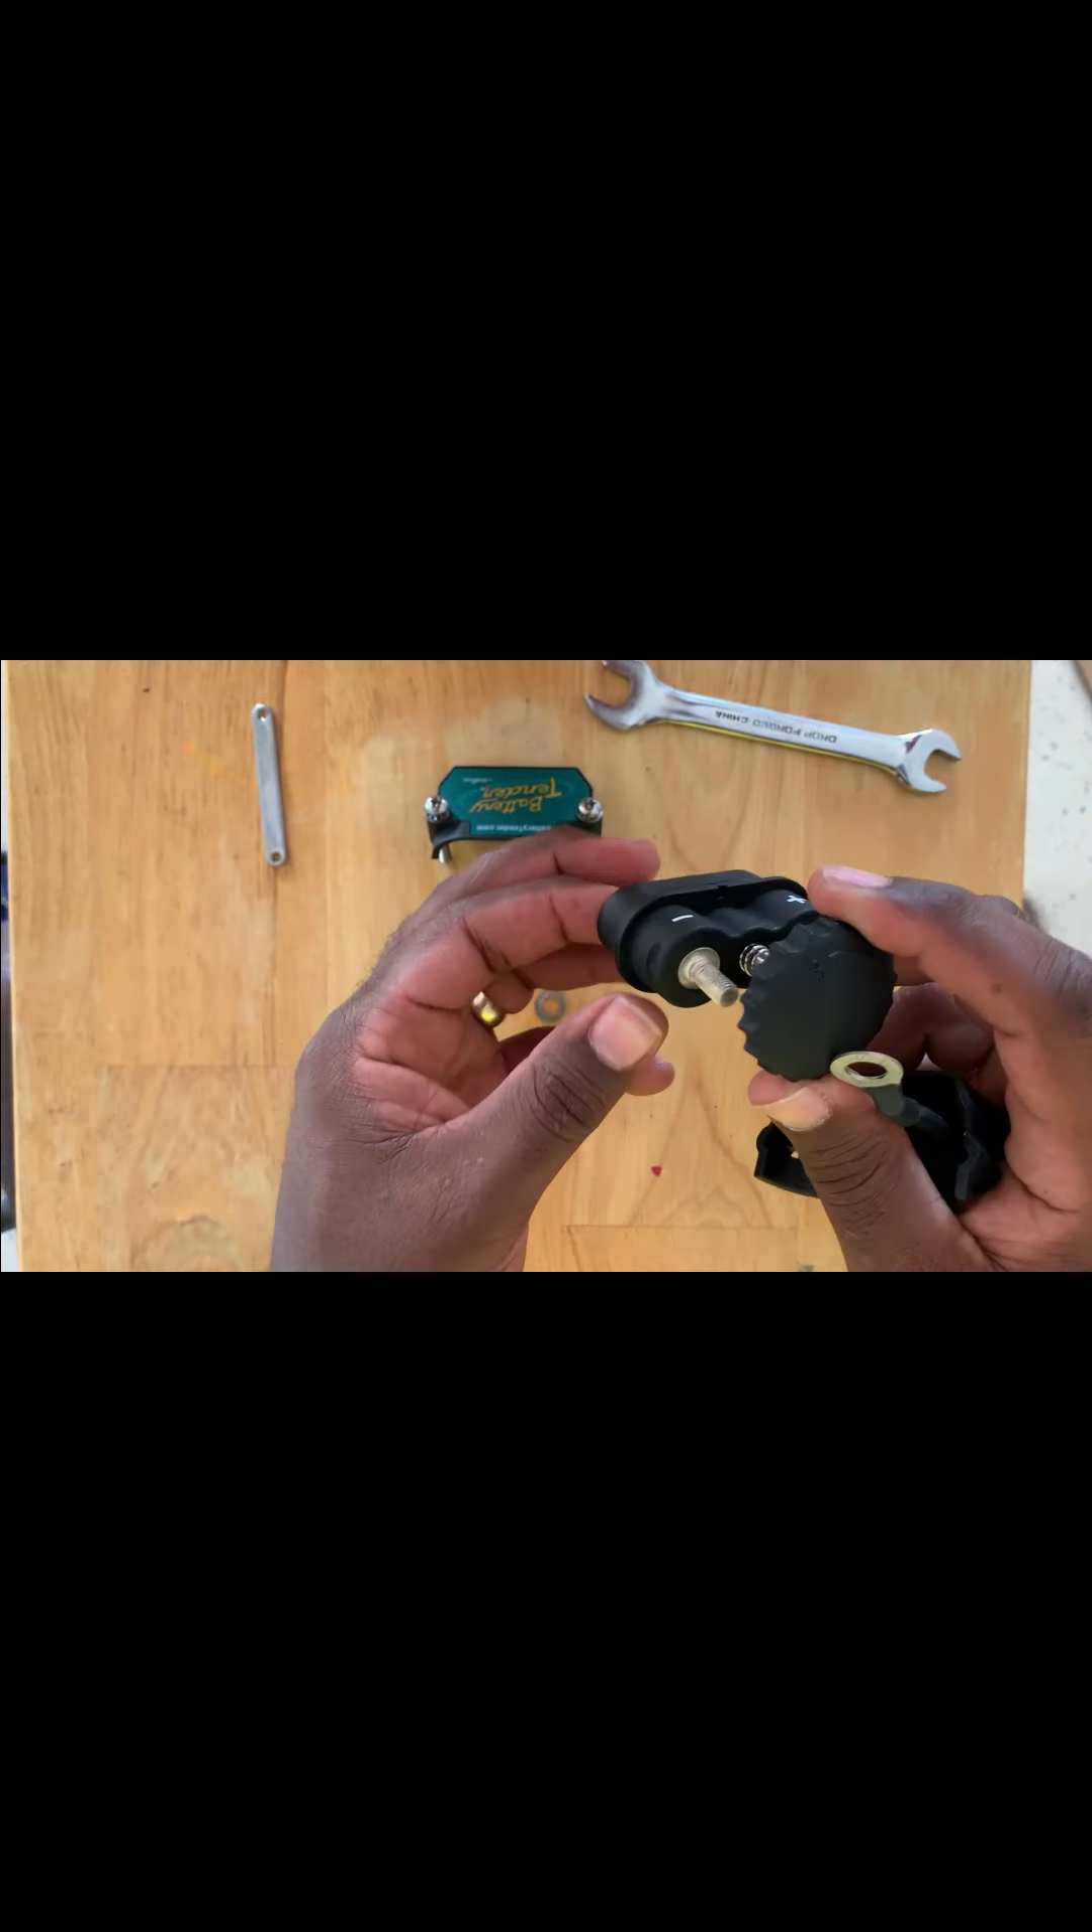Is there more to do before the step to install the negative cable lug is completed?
Yes.